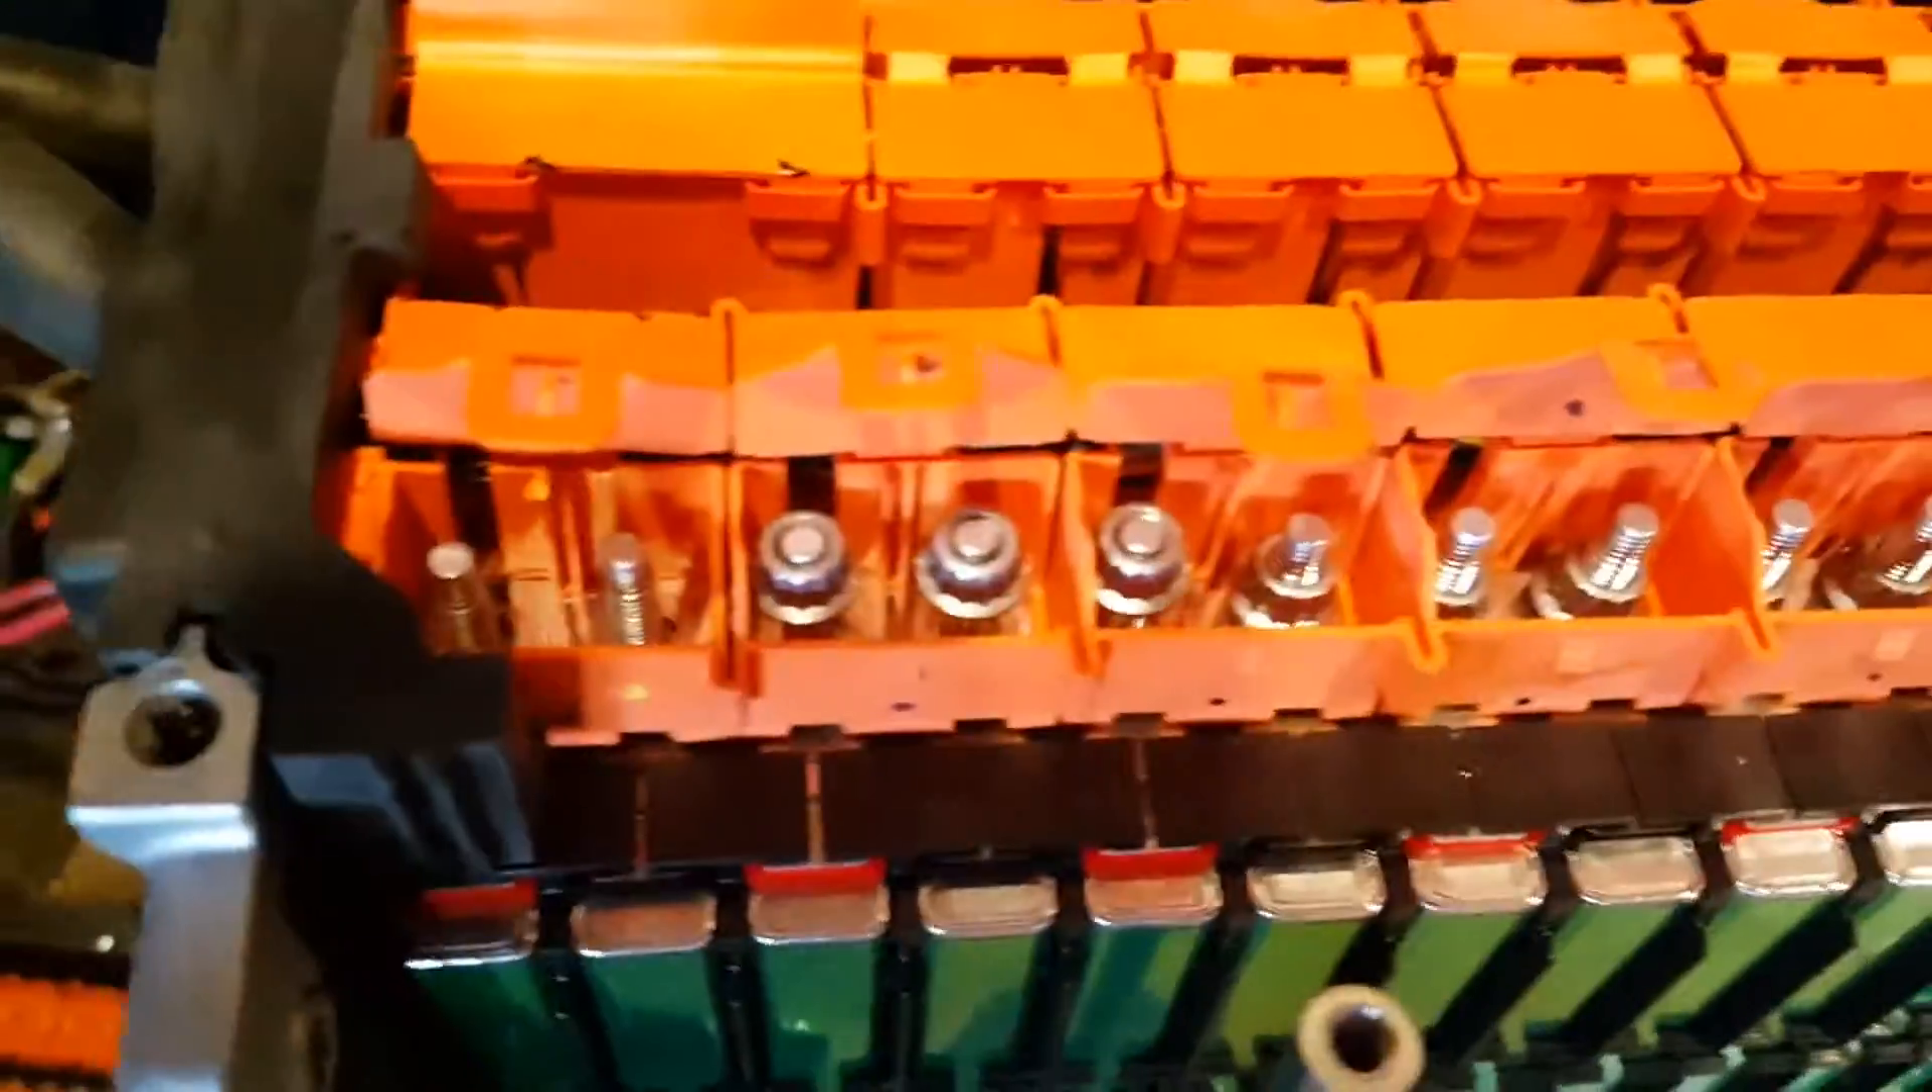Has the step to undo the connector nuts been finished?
No.